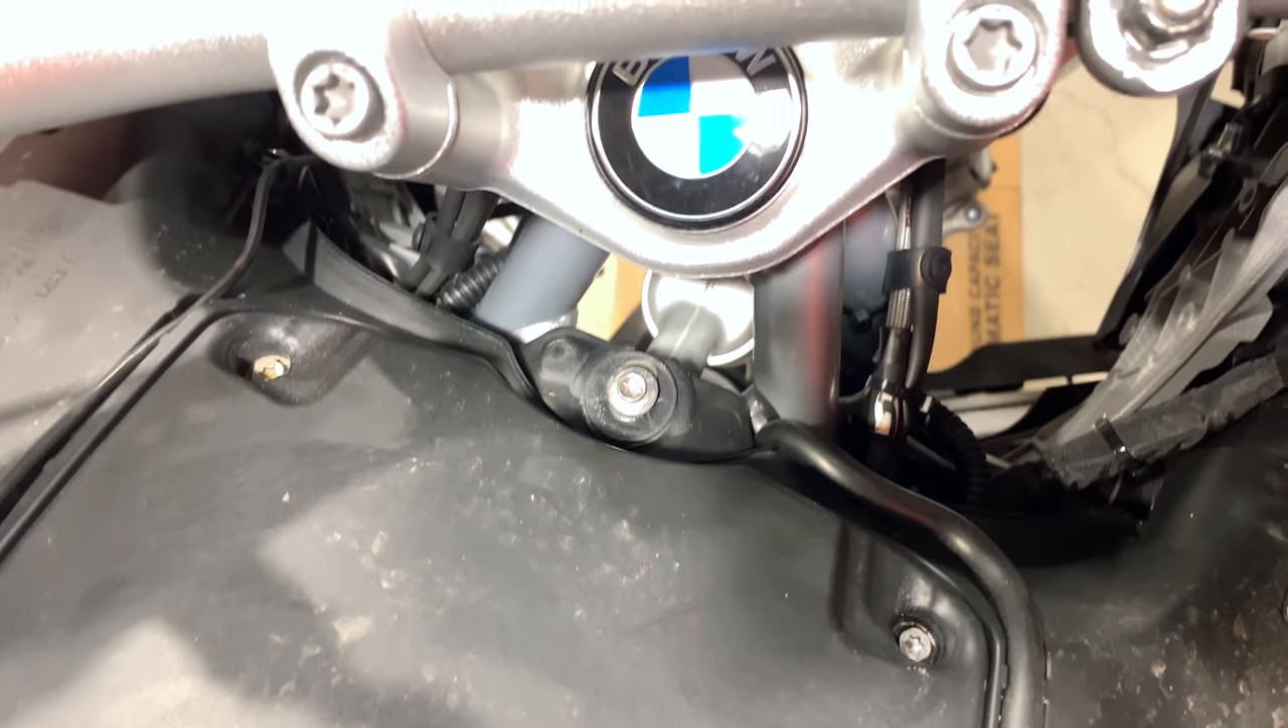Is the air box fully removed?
No.